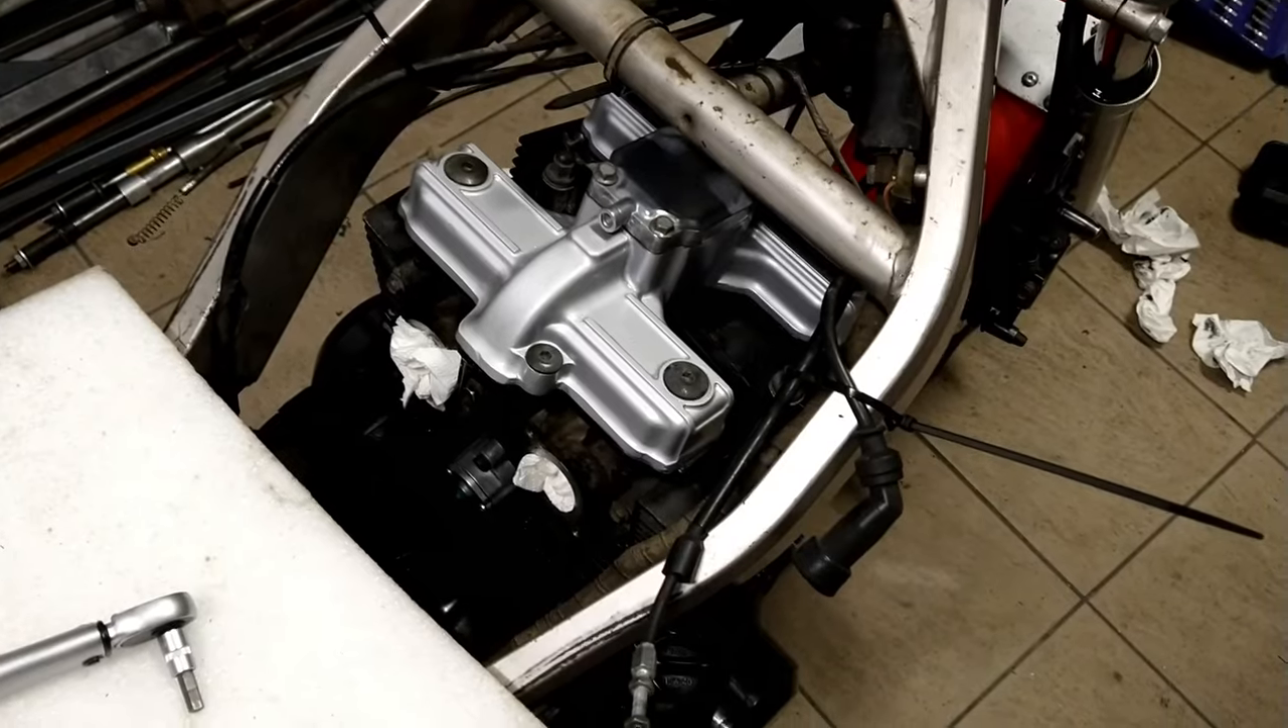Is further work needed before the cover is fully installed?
No.